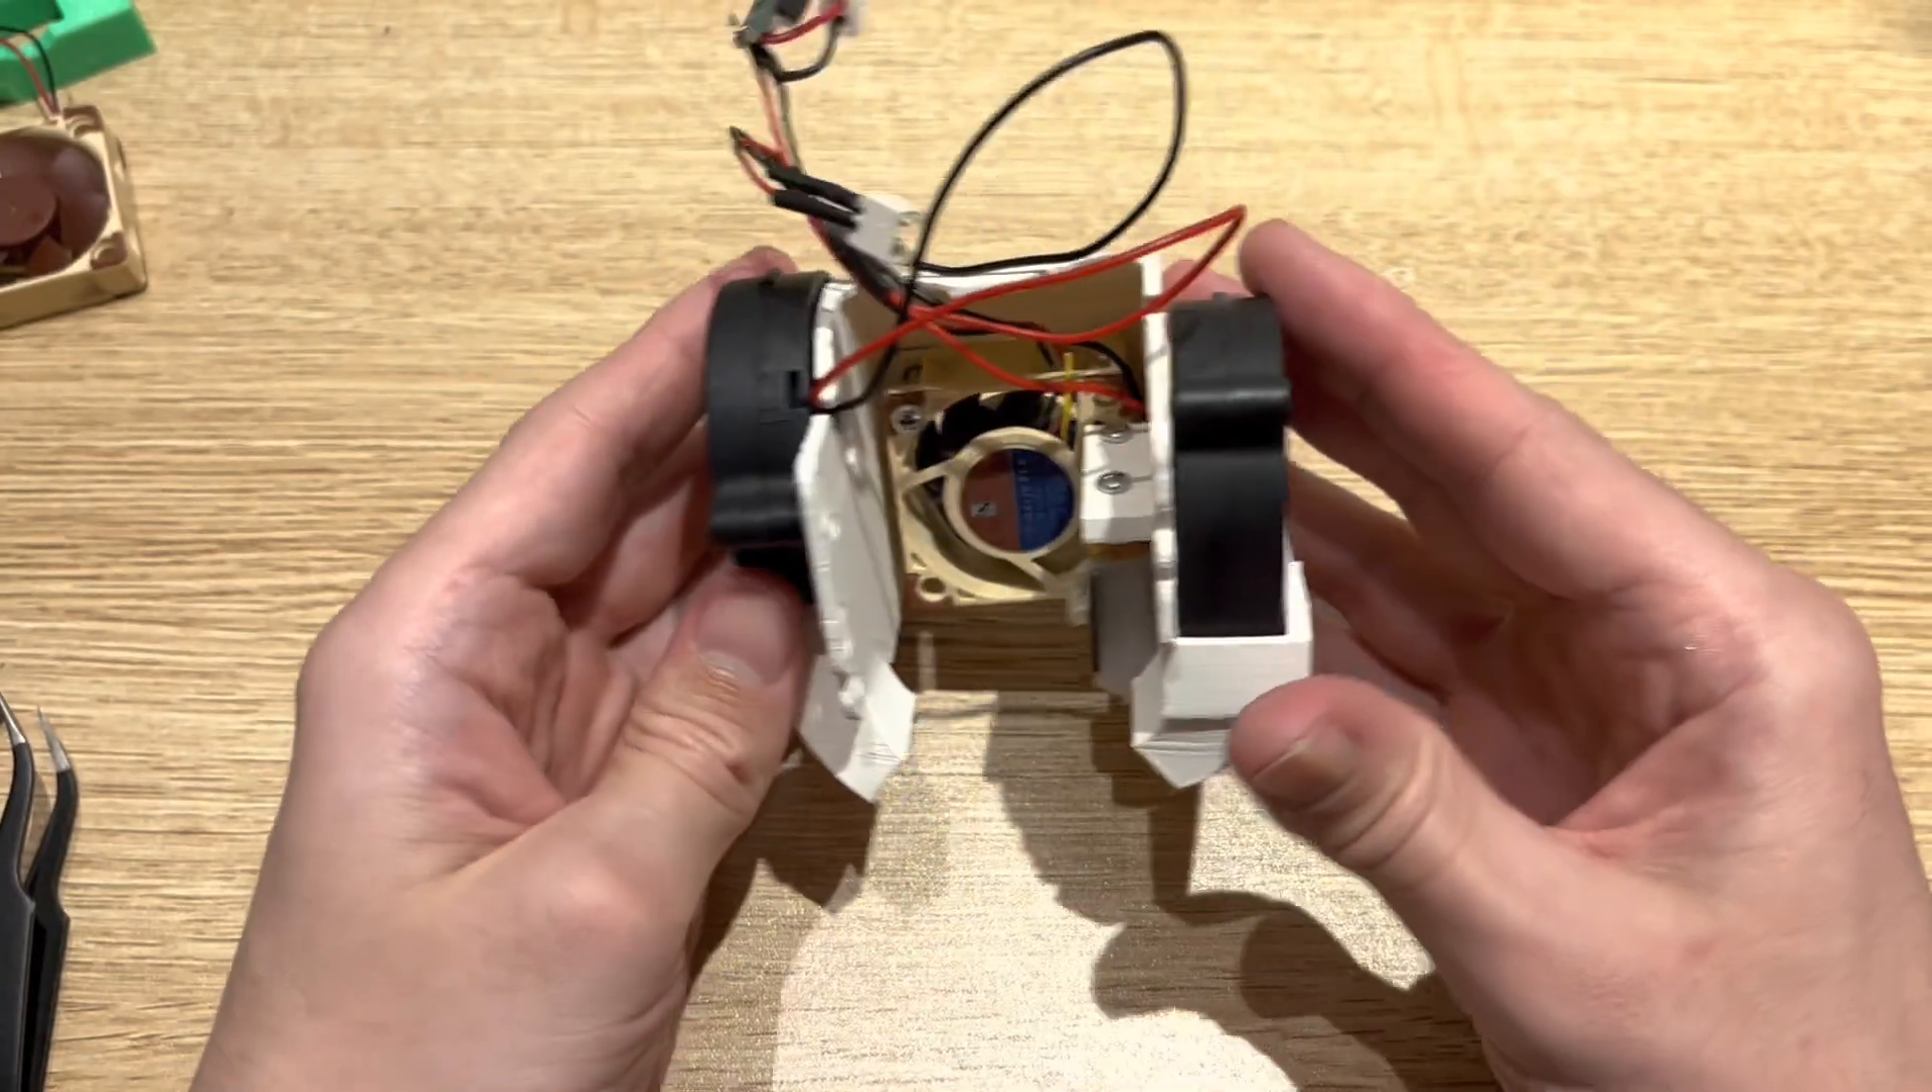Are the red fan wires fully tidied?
No.